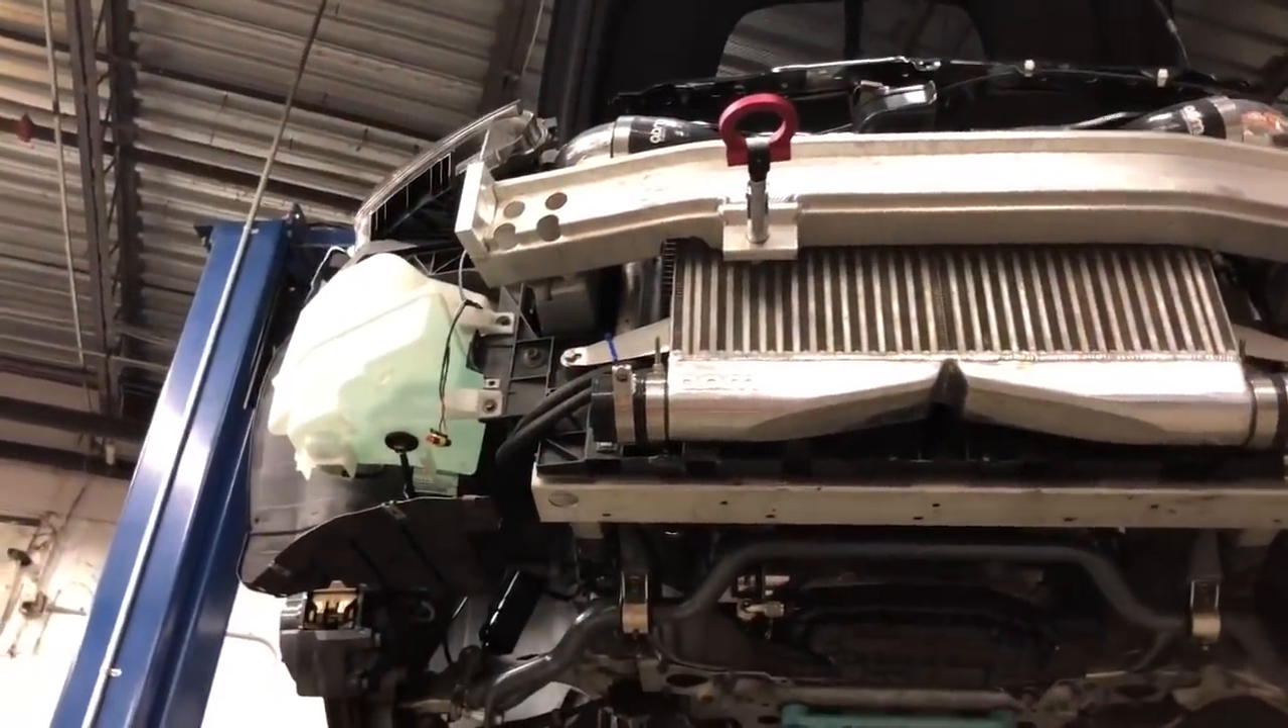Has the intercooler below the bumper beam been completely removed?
No.